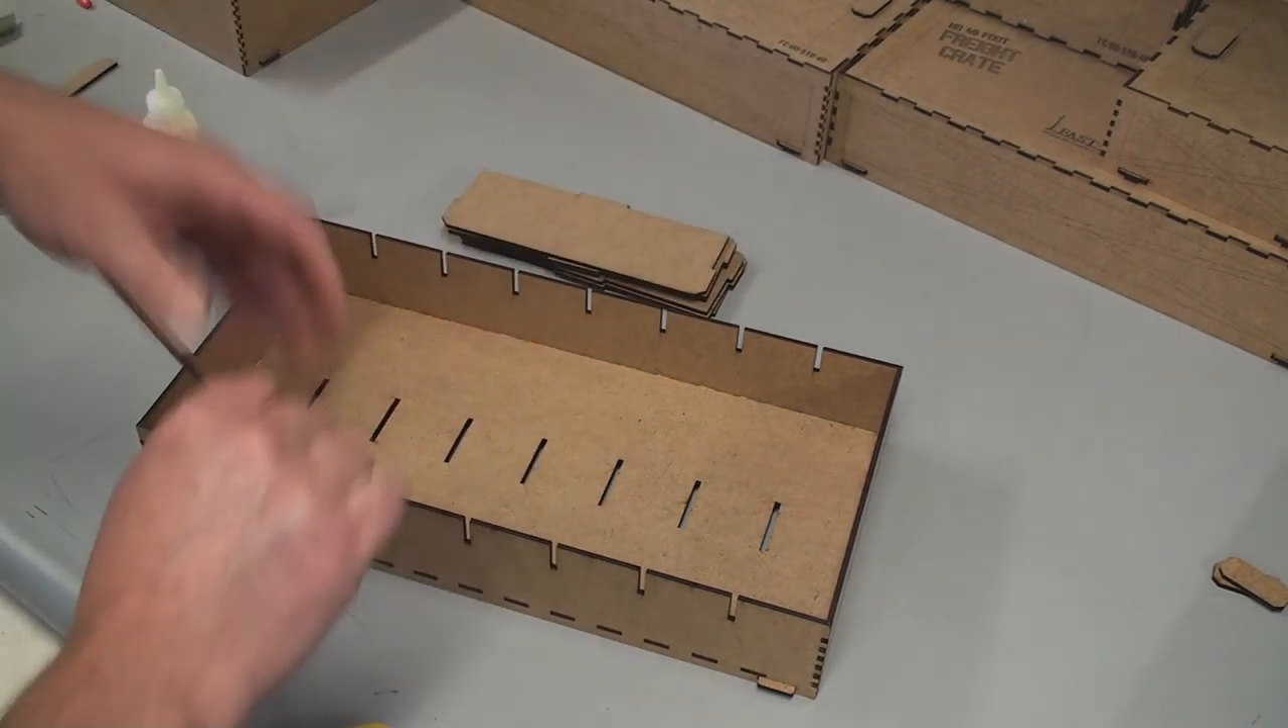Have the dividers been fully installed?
No.